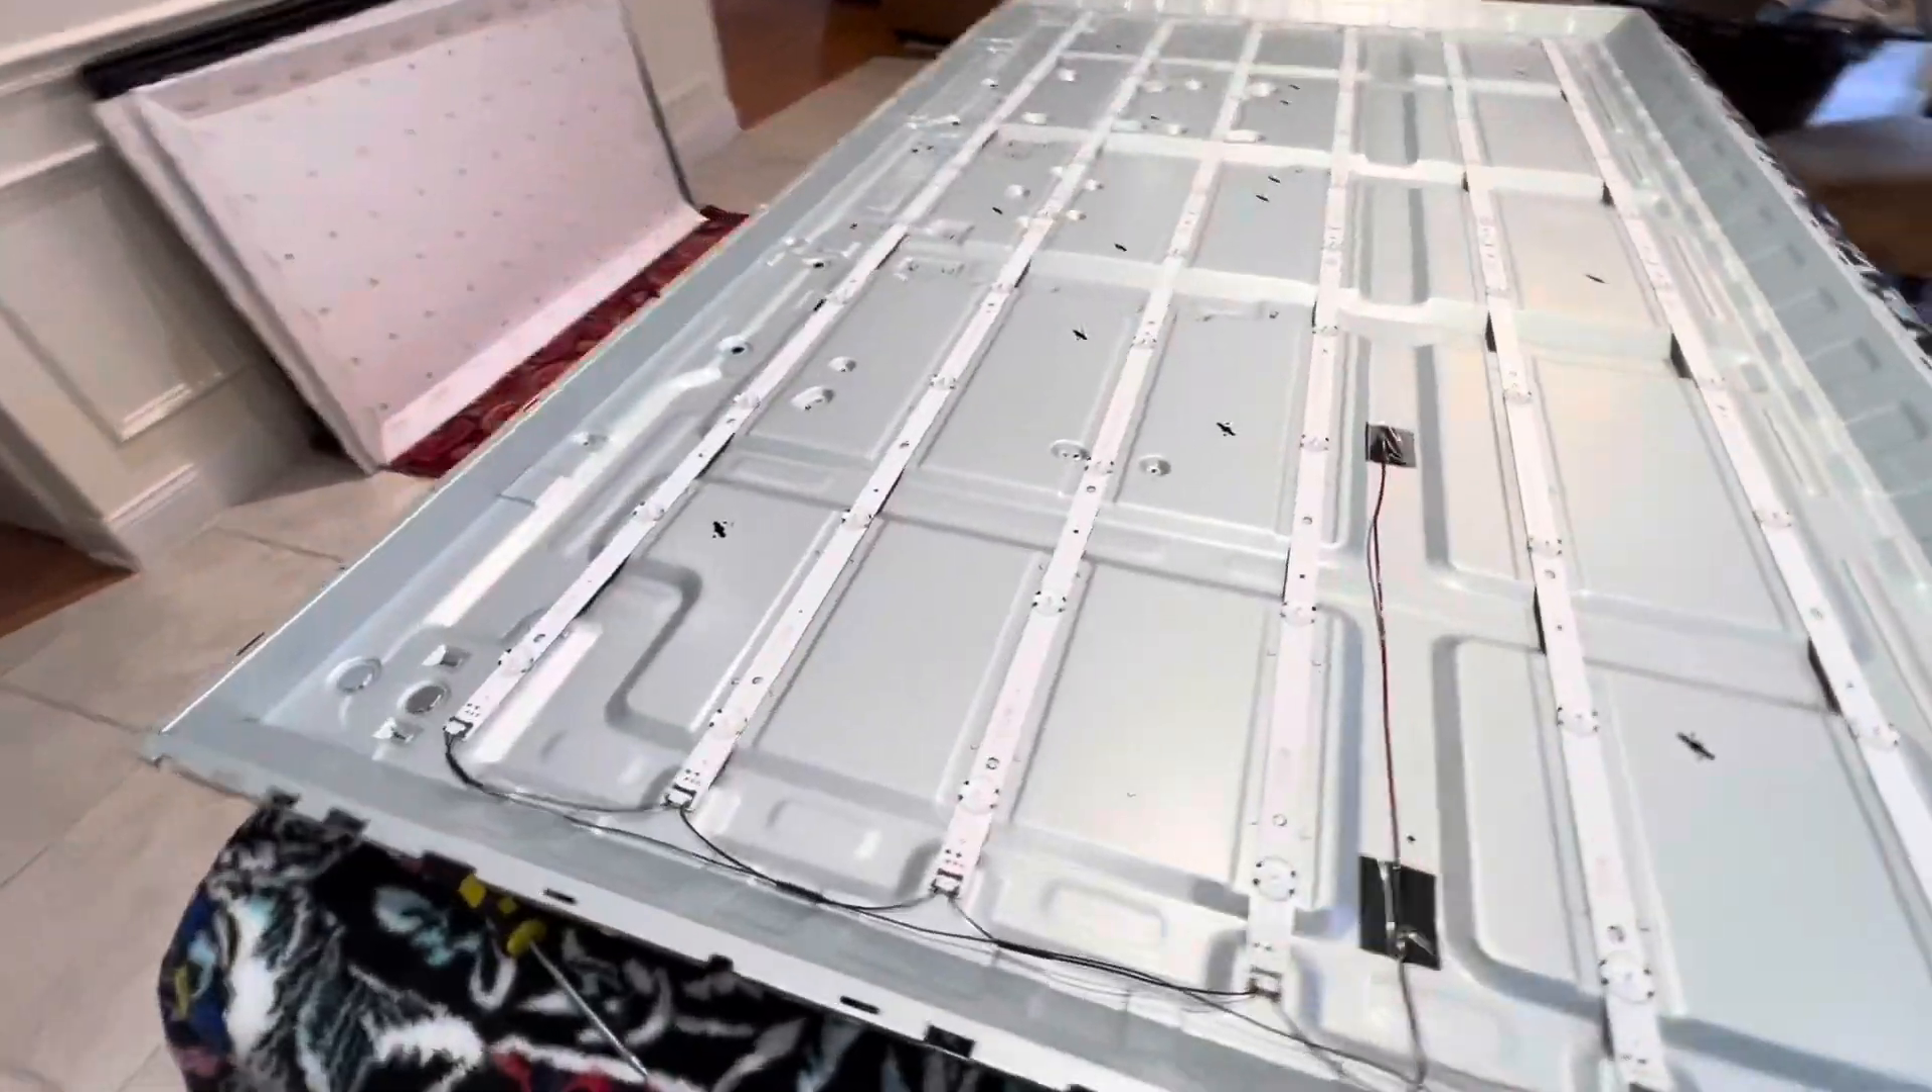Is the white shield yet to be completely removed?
No.